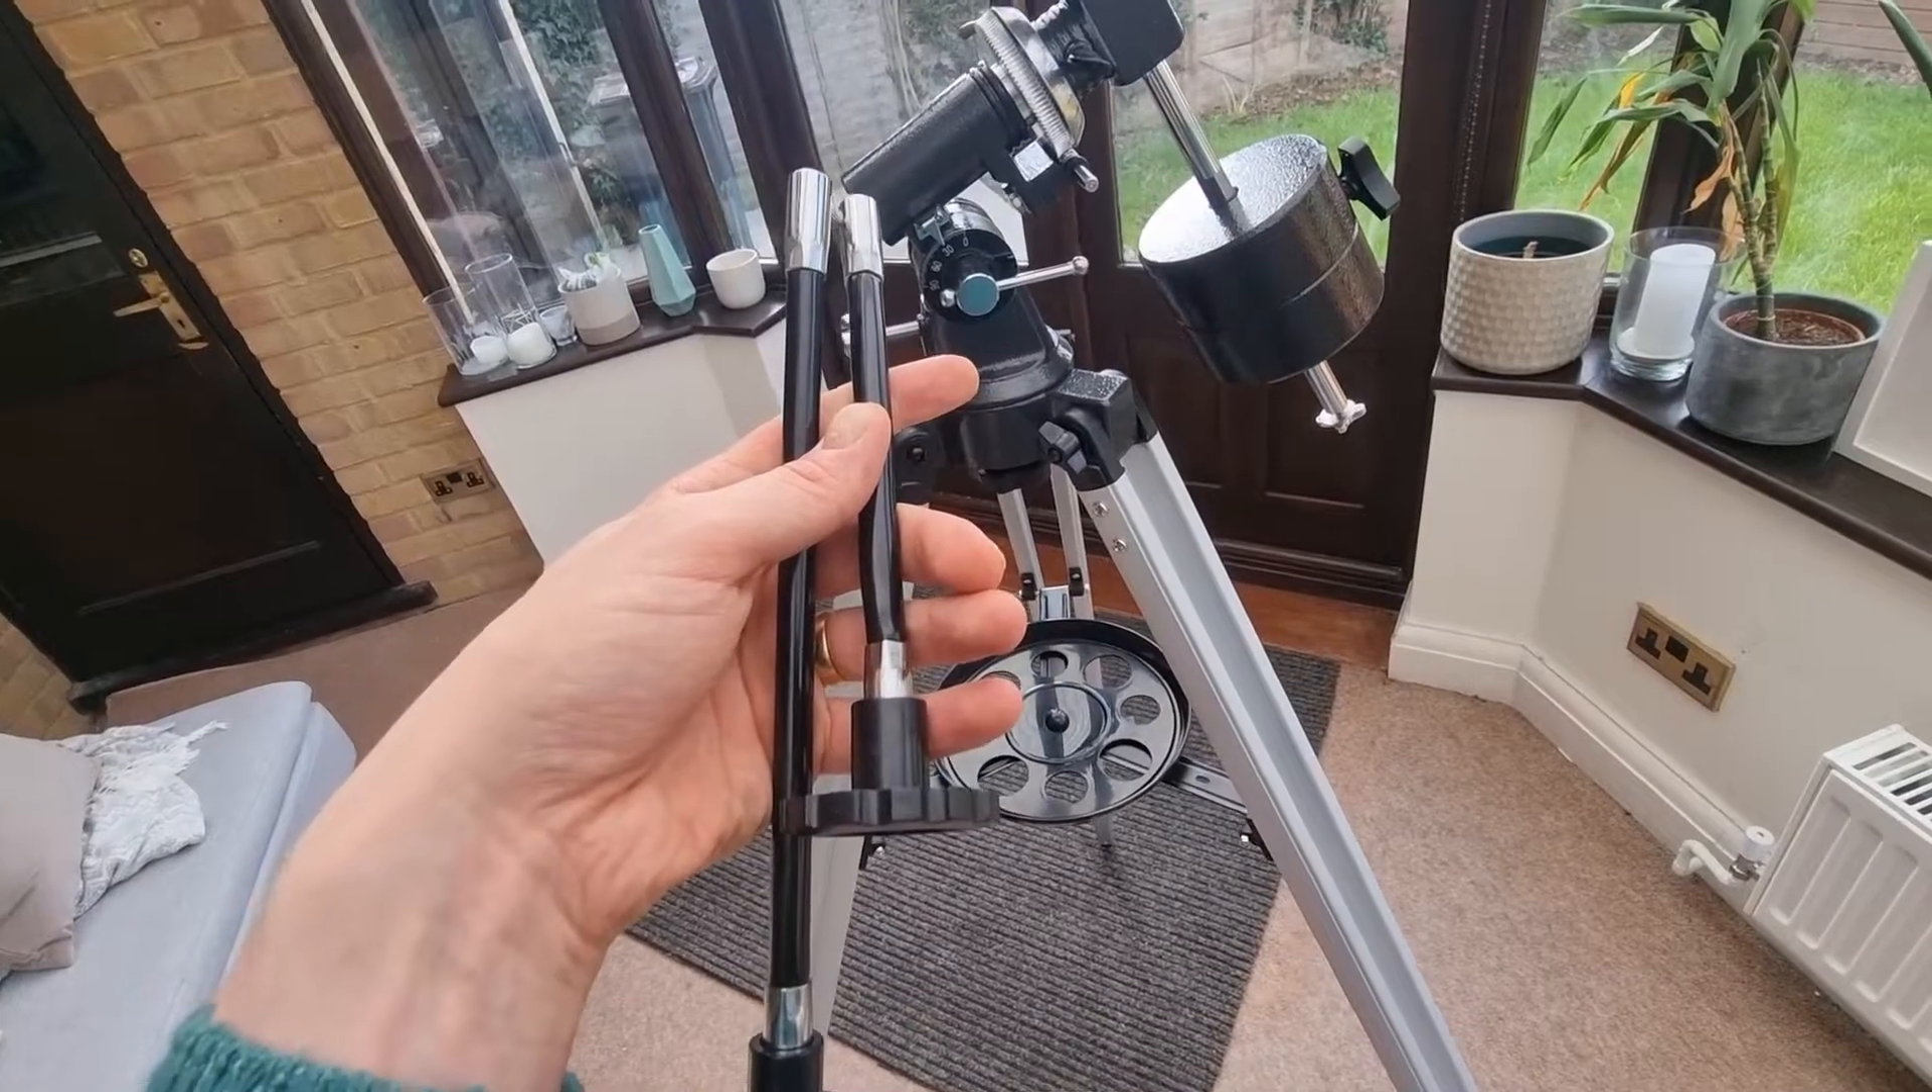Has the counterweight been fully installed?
Yes.